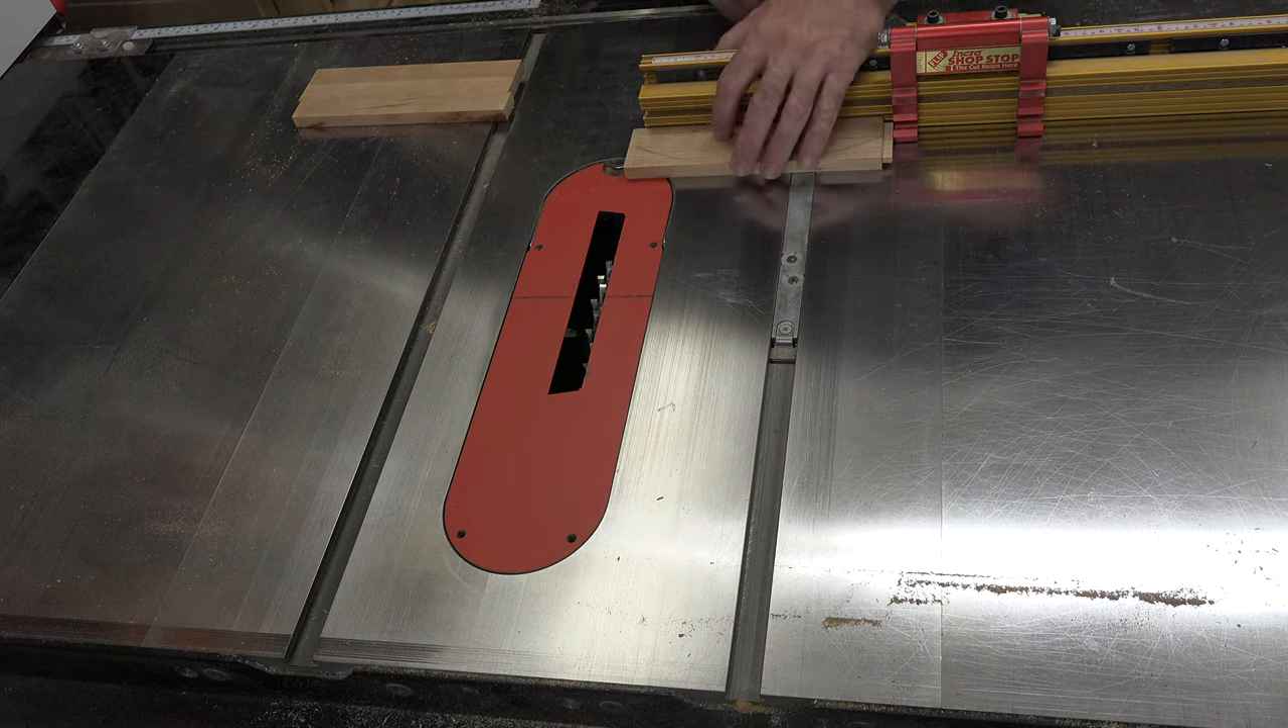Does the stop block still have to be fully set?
No.